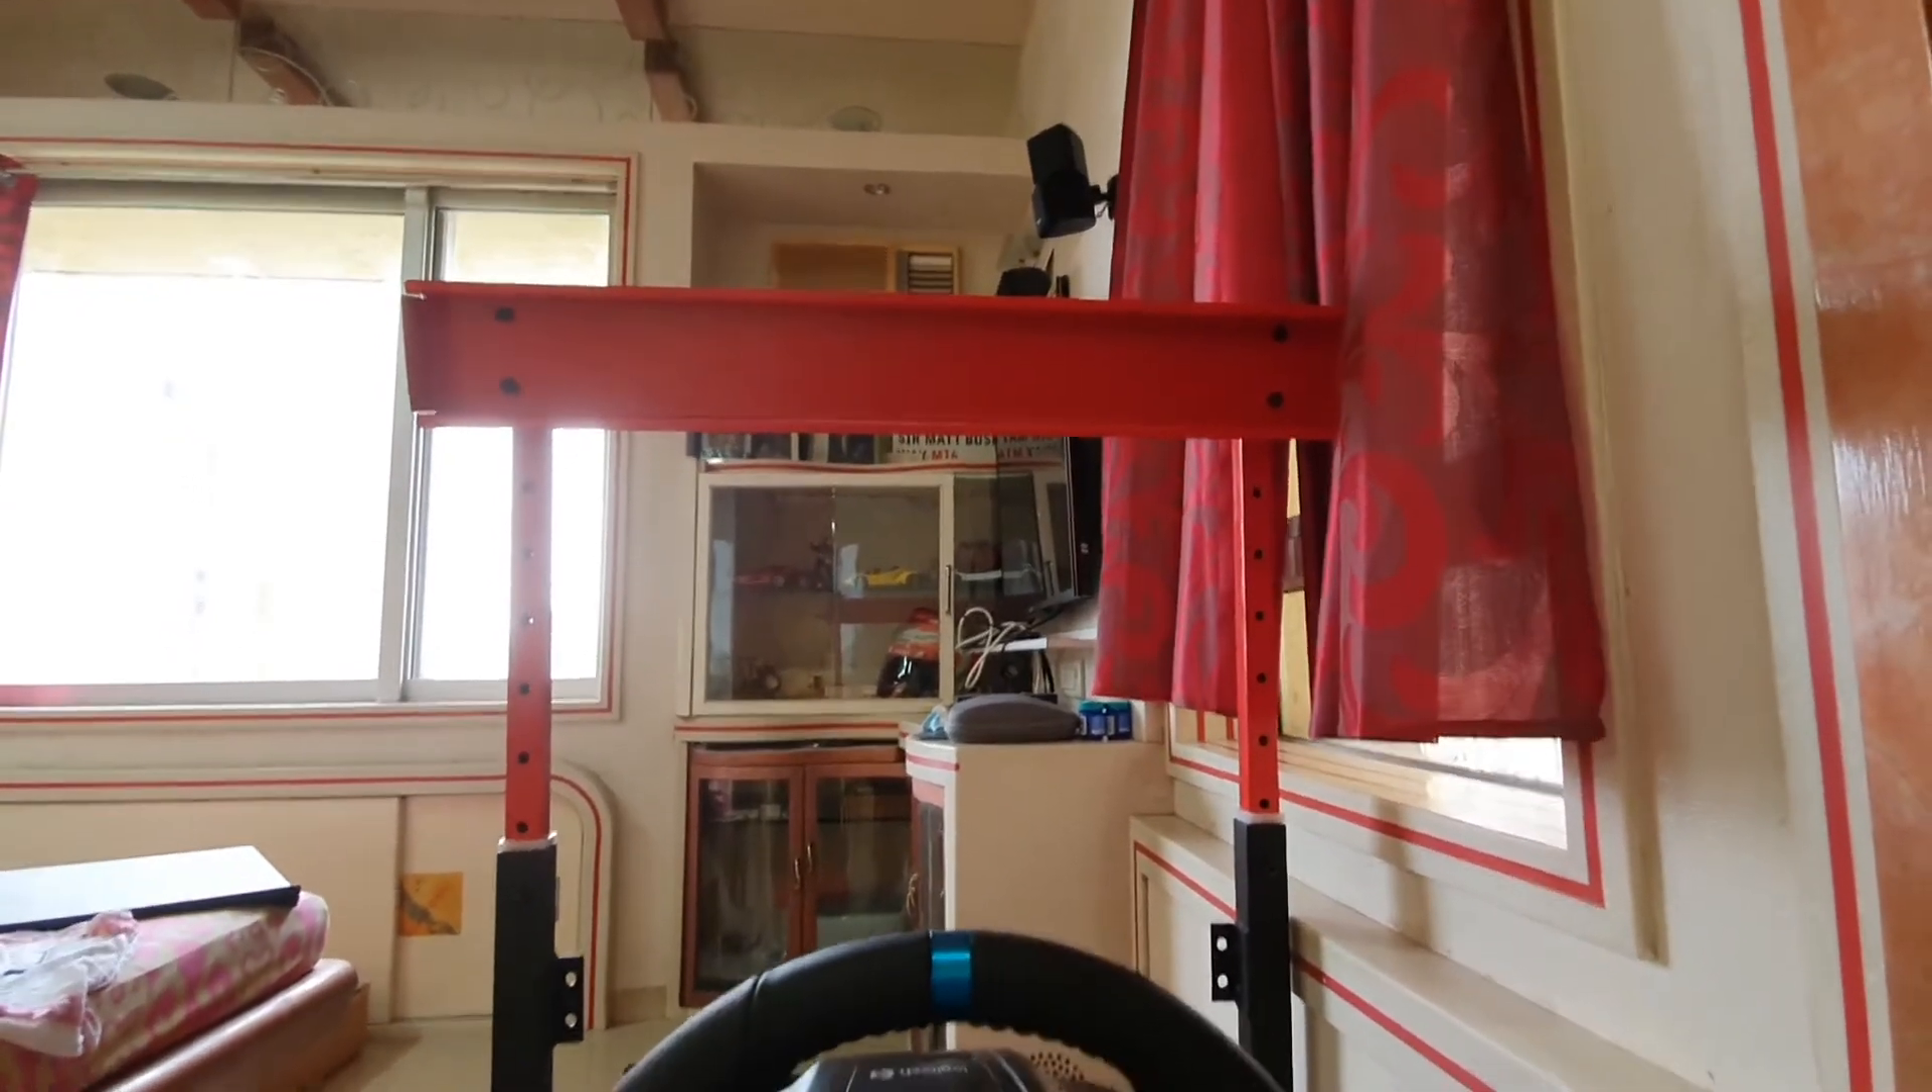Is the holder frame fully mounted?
Yes.